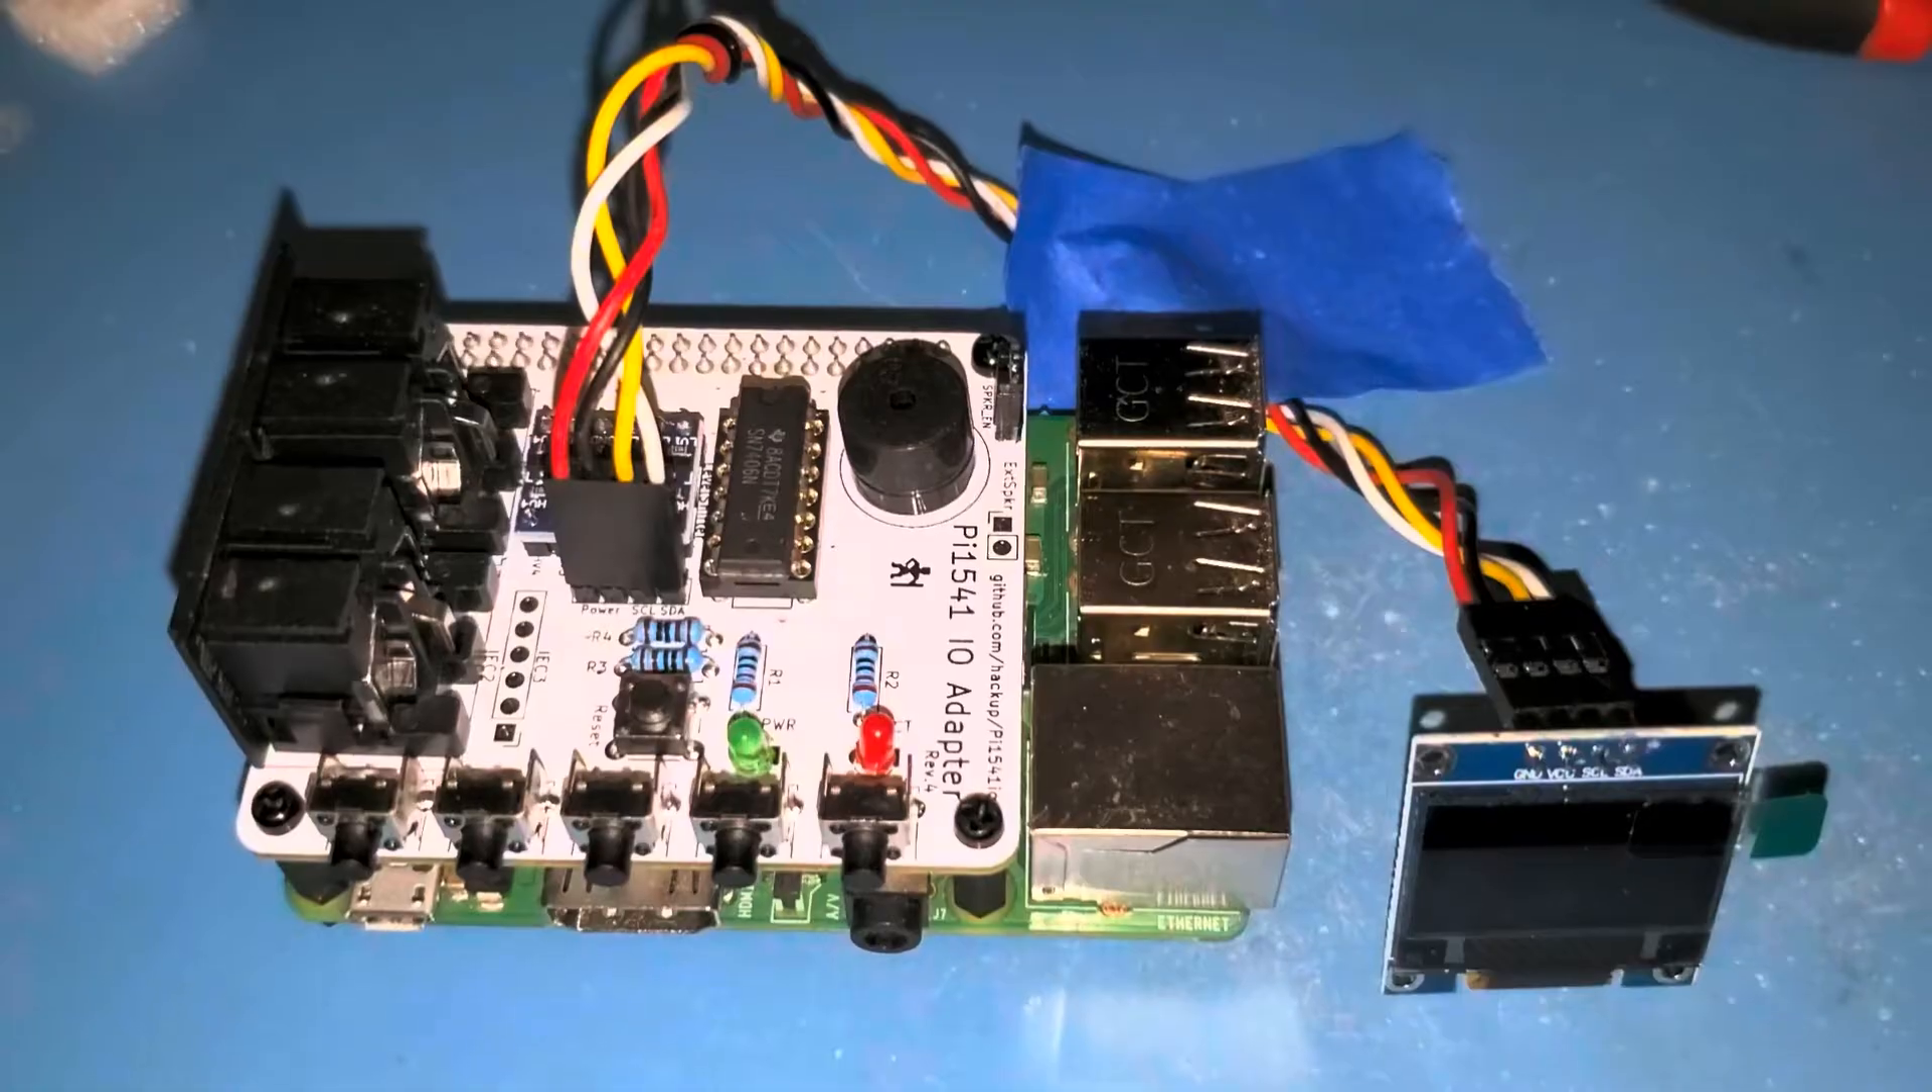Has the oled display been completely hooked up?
Yes.